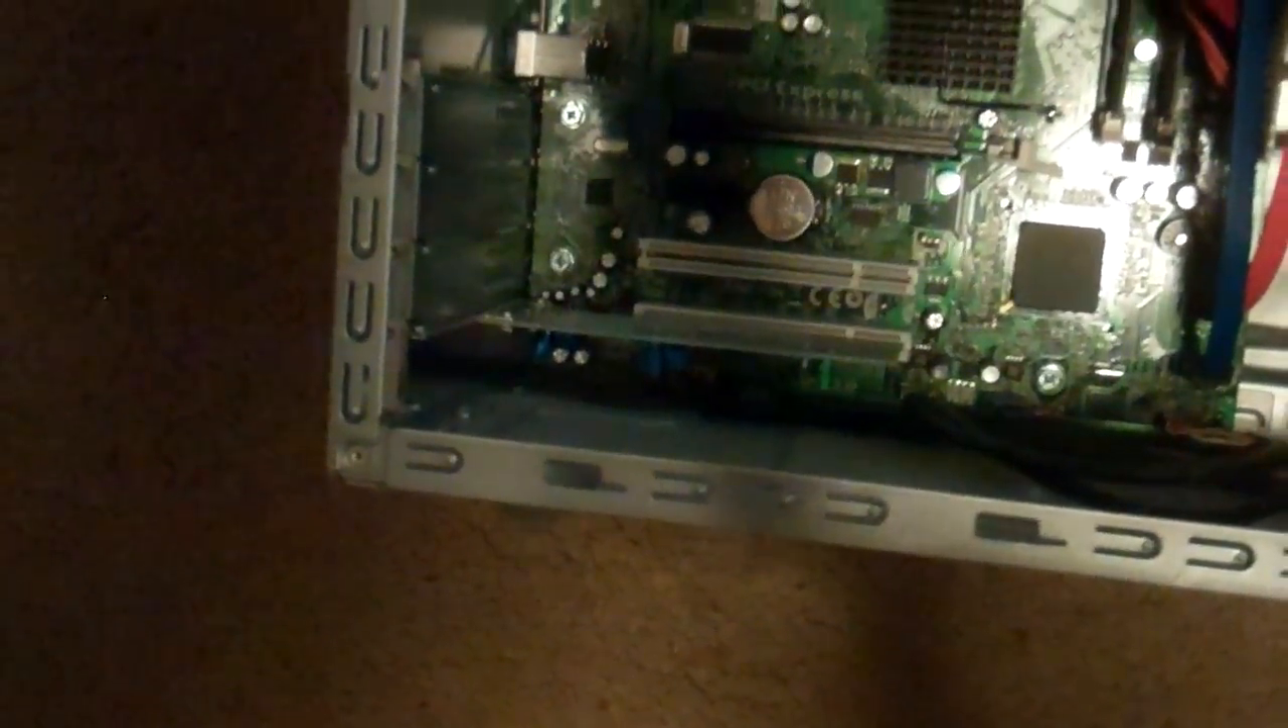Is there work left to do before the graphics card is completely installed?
Yes.